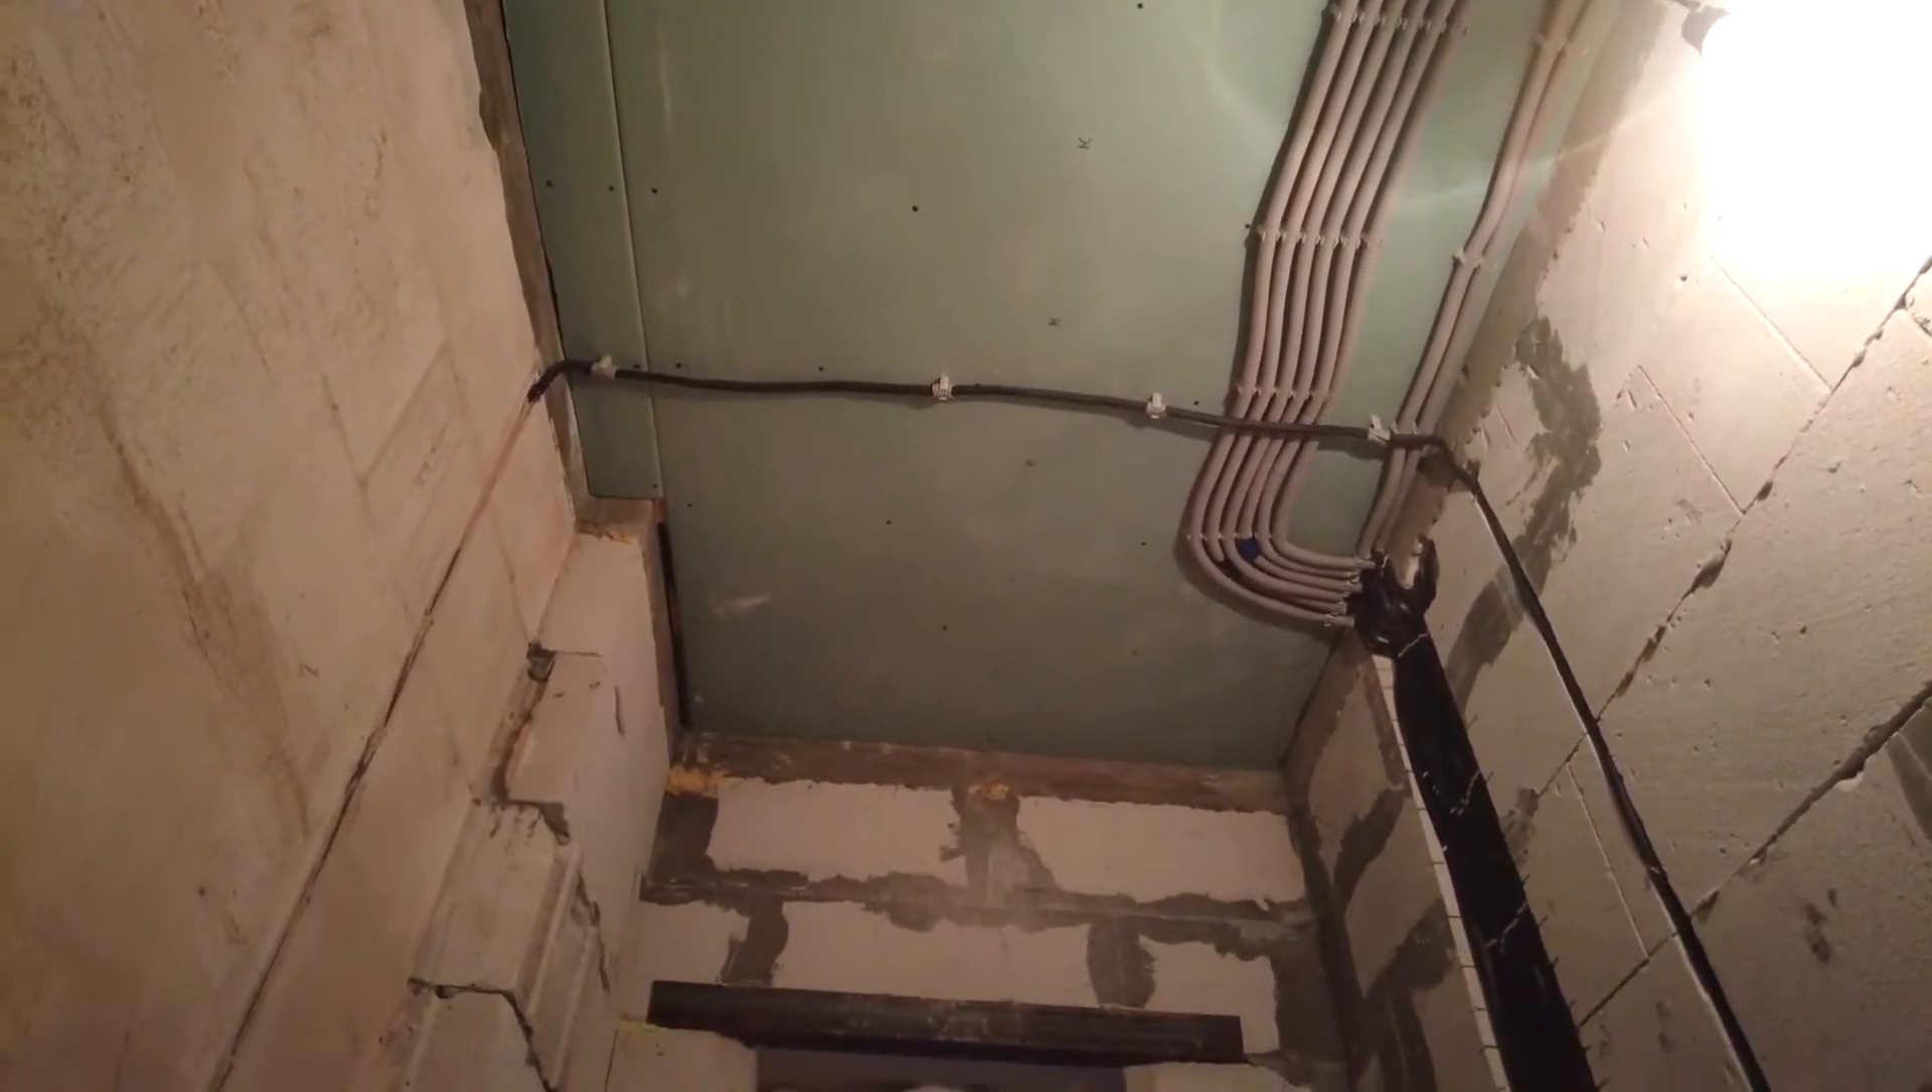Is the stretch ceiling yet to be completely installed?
Yes.